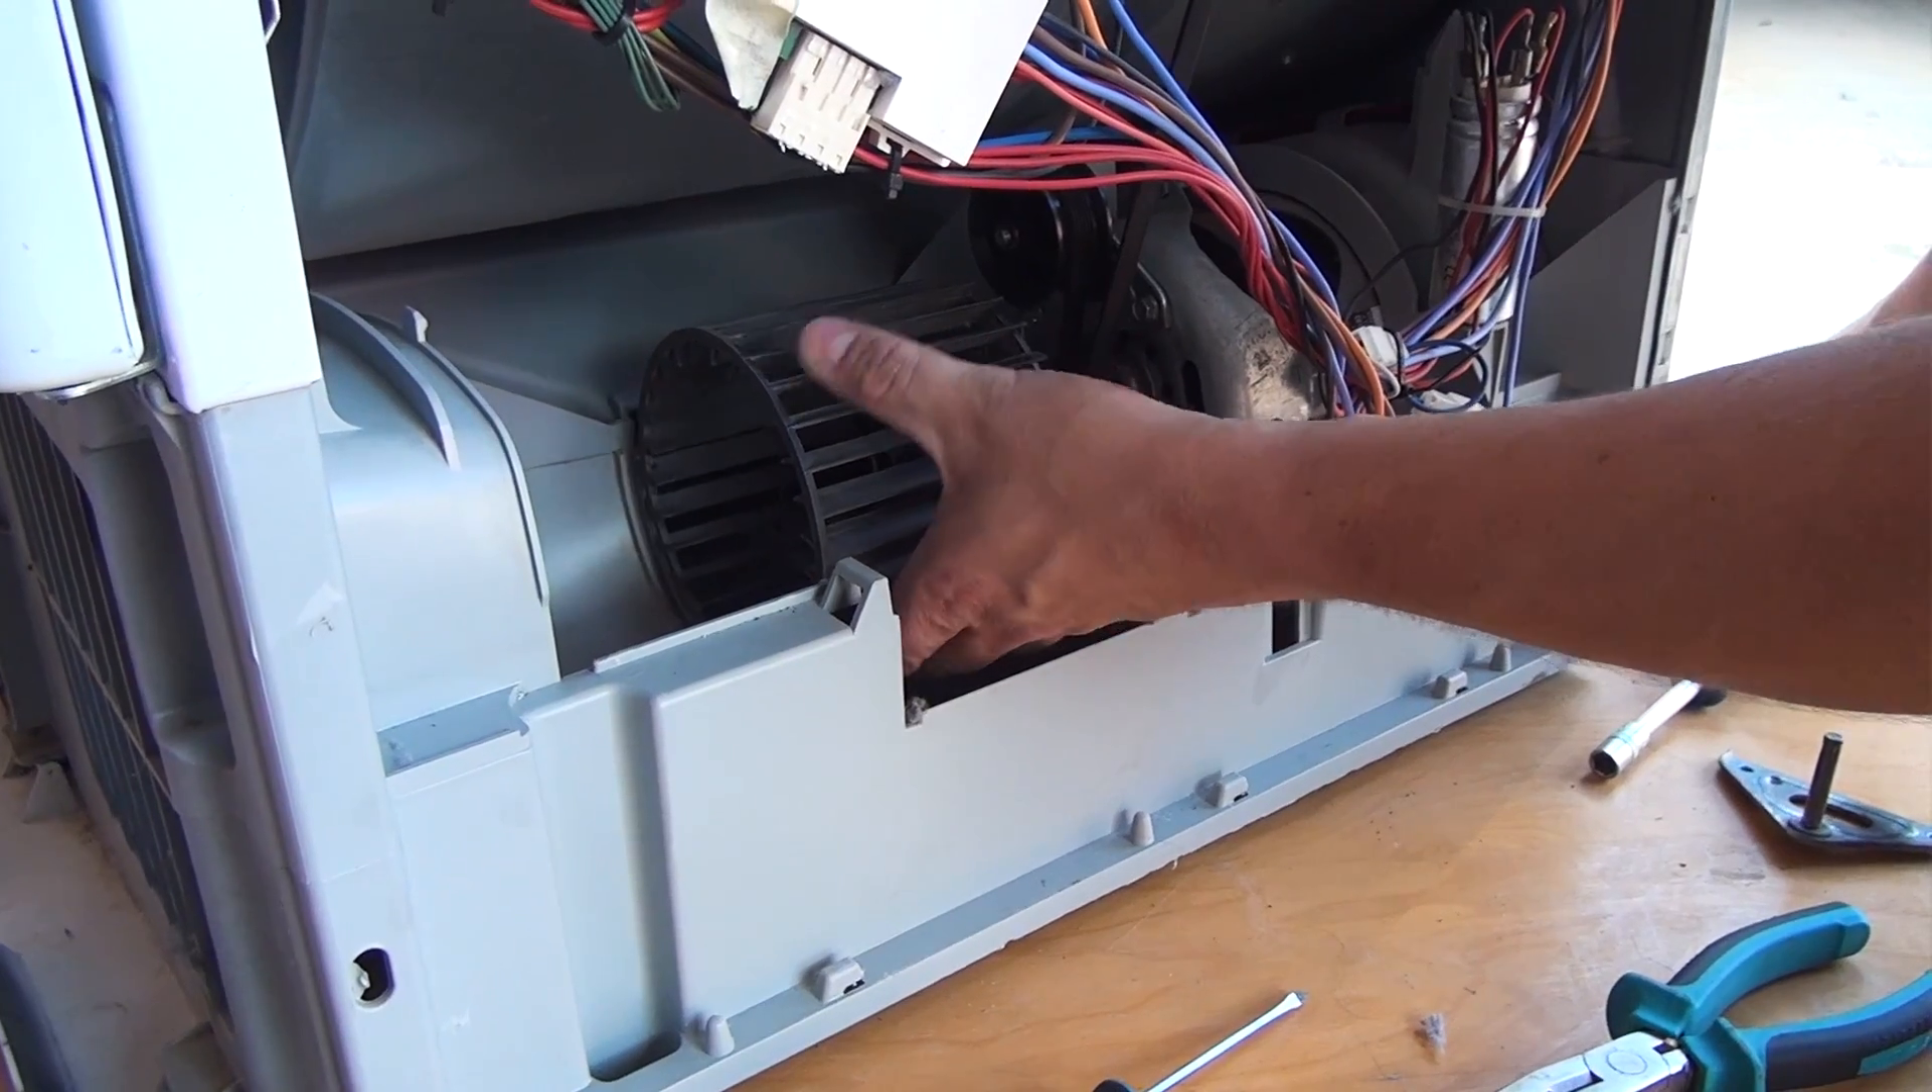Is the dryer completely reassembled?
No.